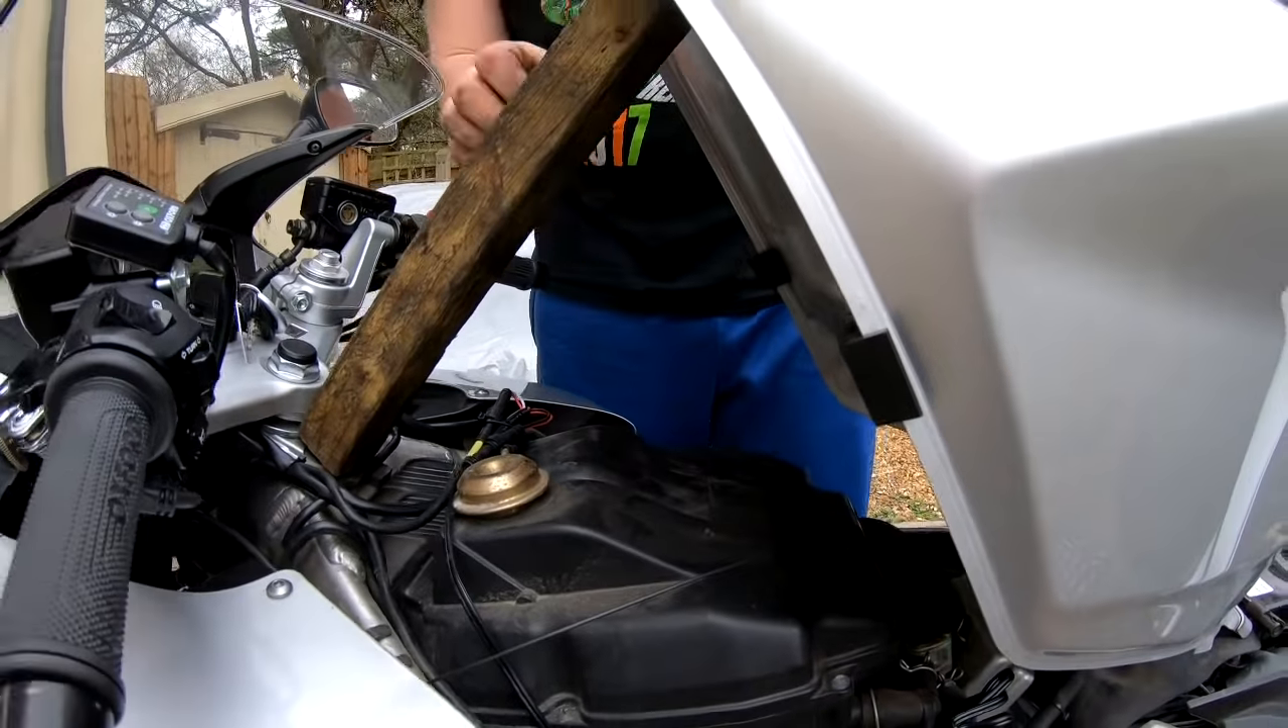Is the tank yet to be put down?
Yes.